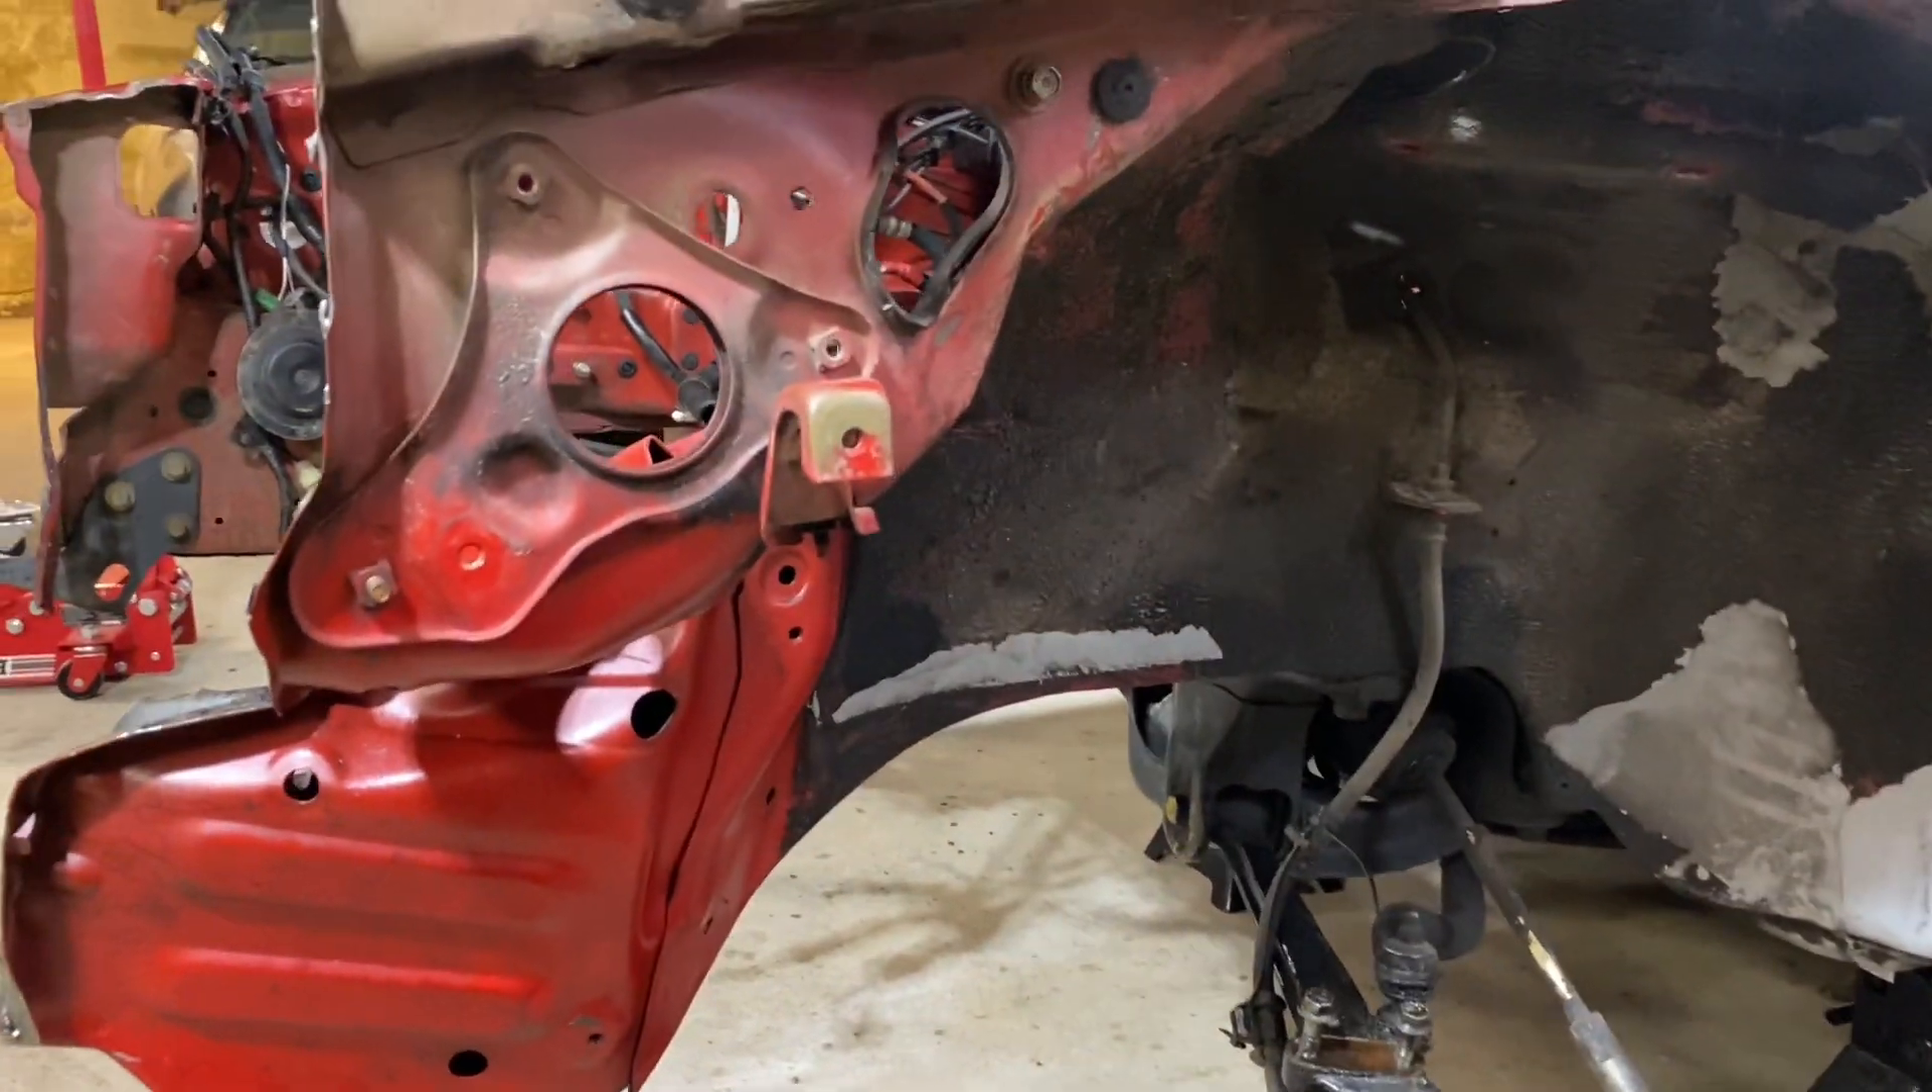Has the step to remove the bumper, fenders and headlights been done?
Yes.